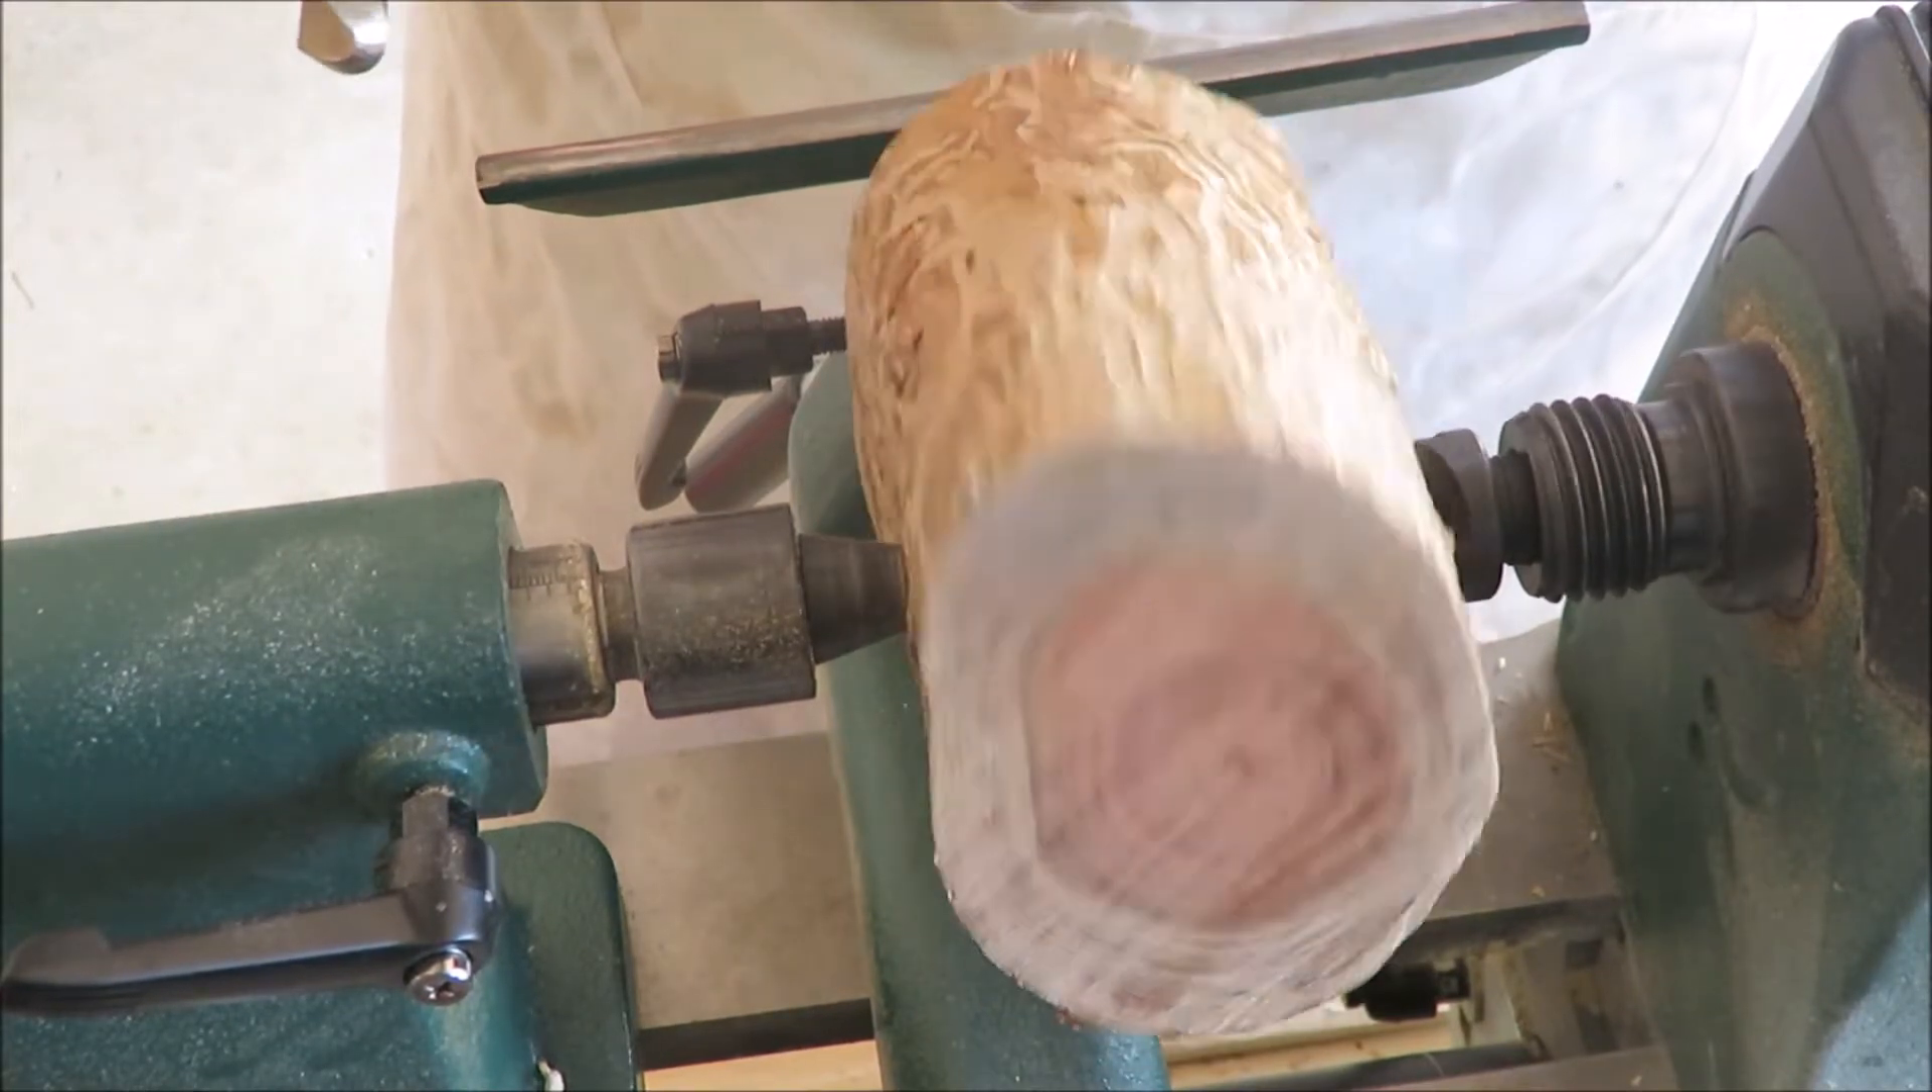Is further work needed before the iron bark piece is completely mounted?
No.